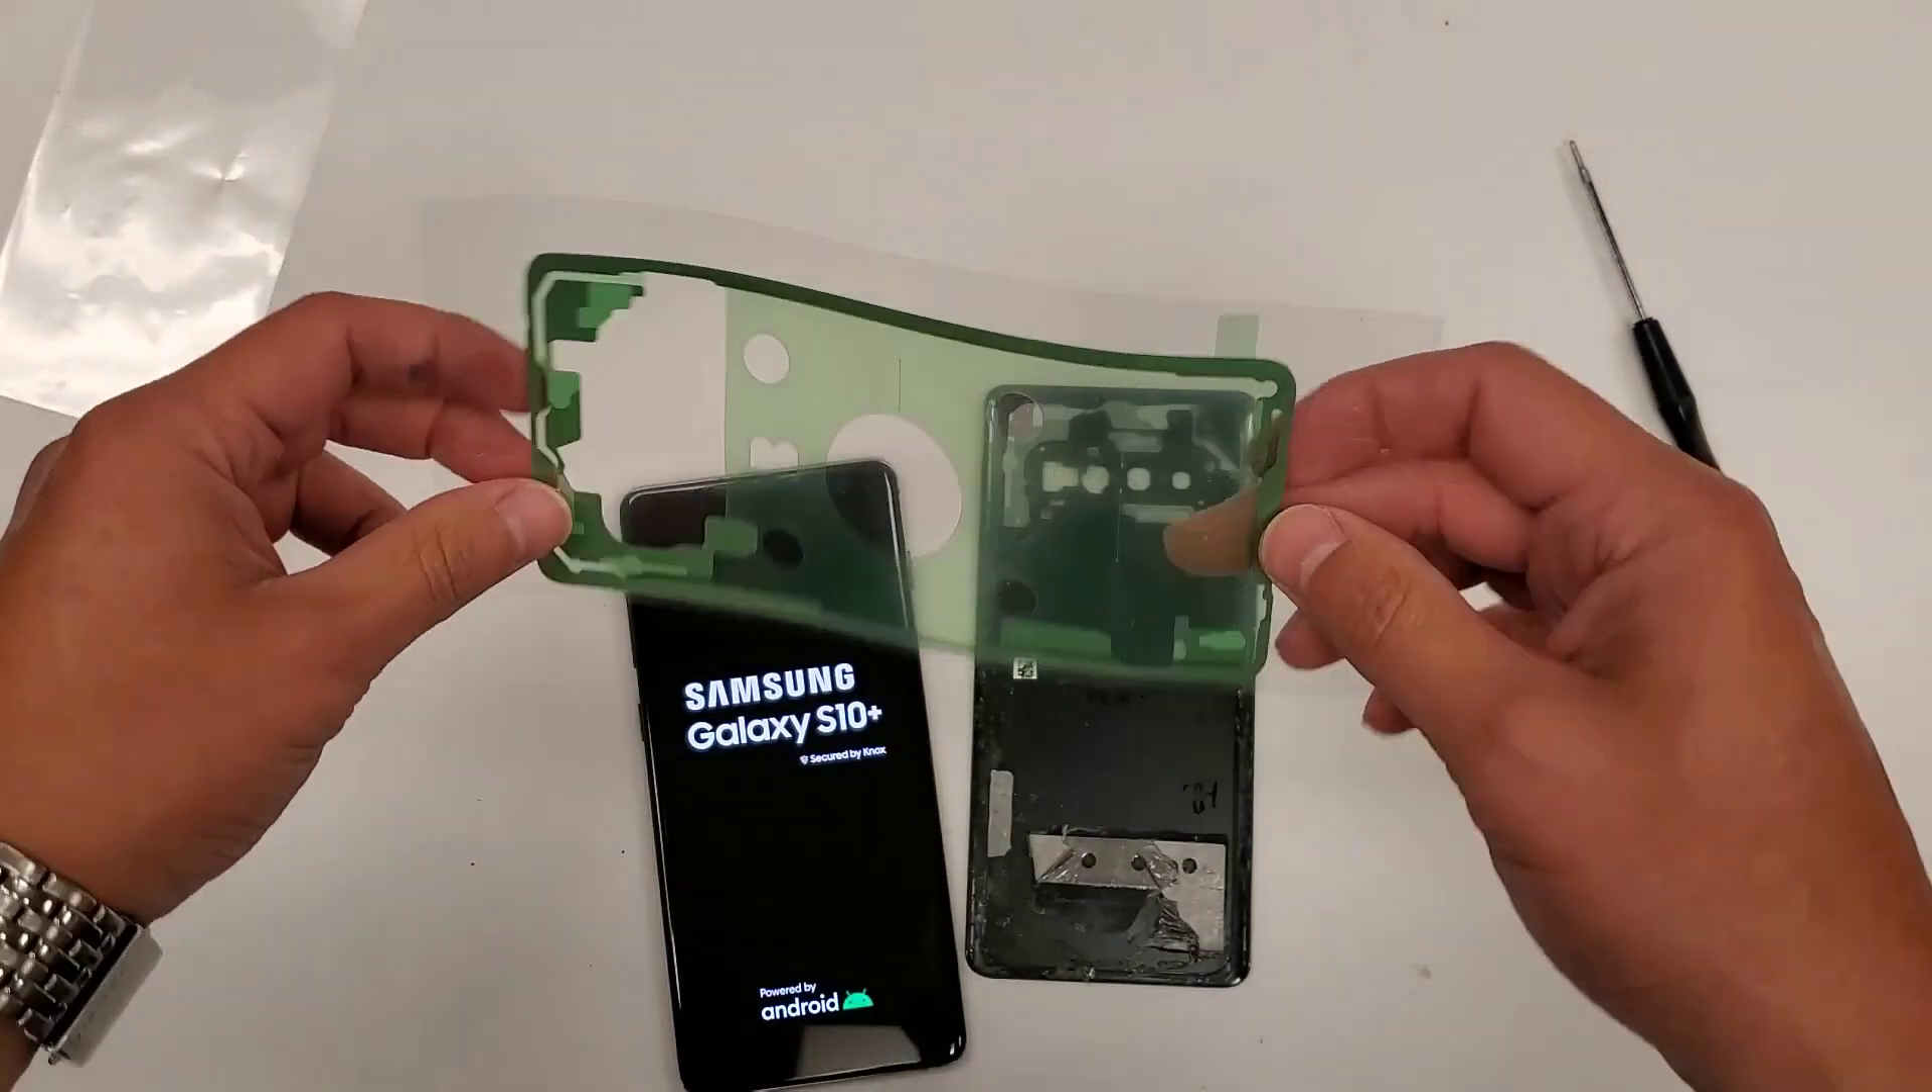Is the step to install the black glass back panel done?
No.